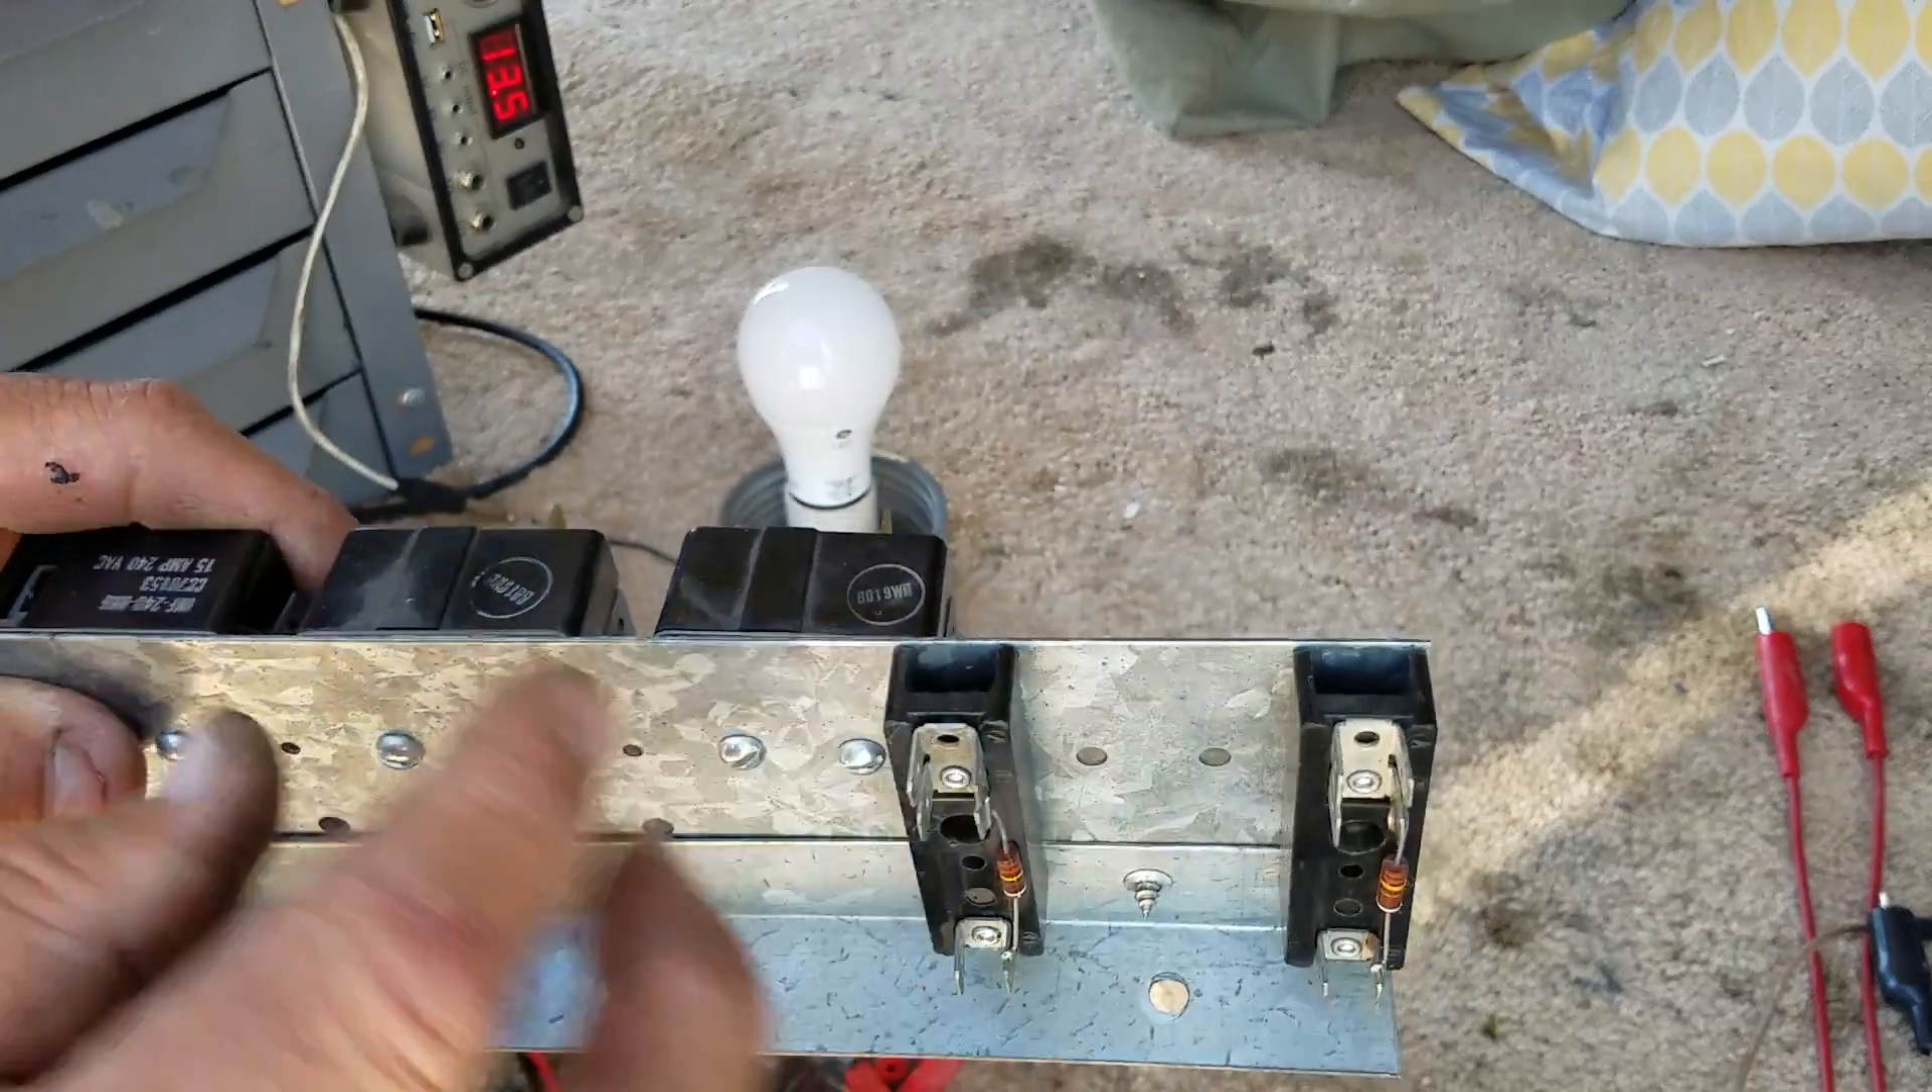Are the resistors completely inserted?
Yes.